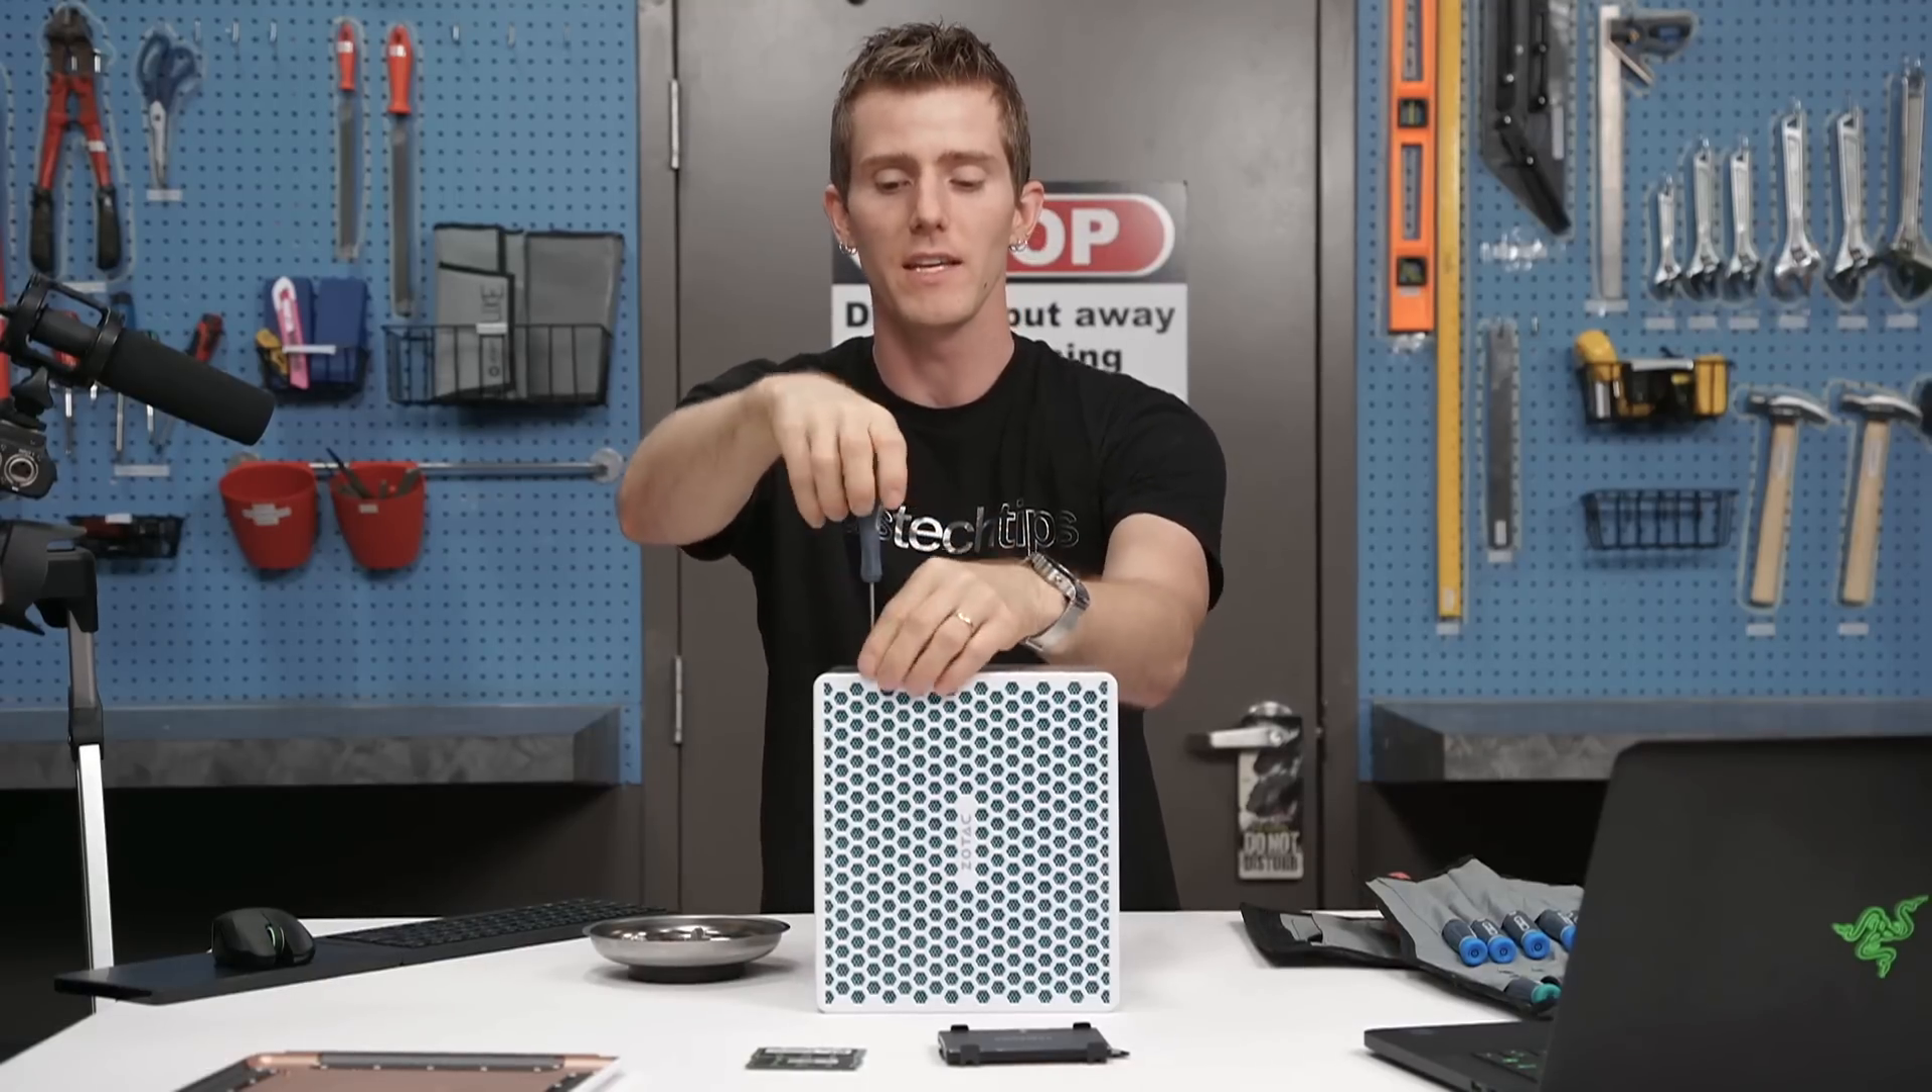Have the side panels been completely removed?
No.